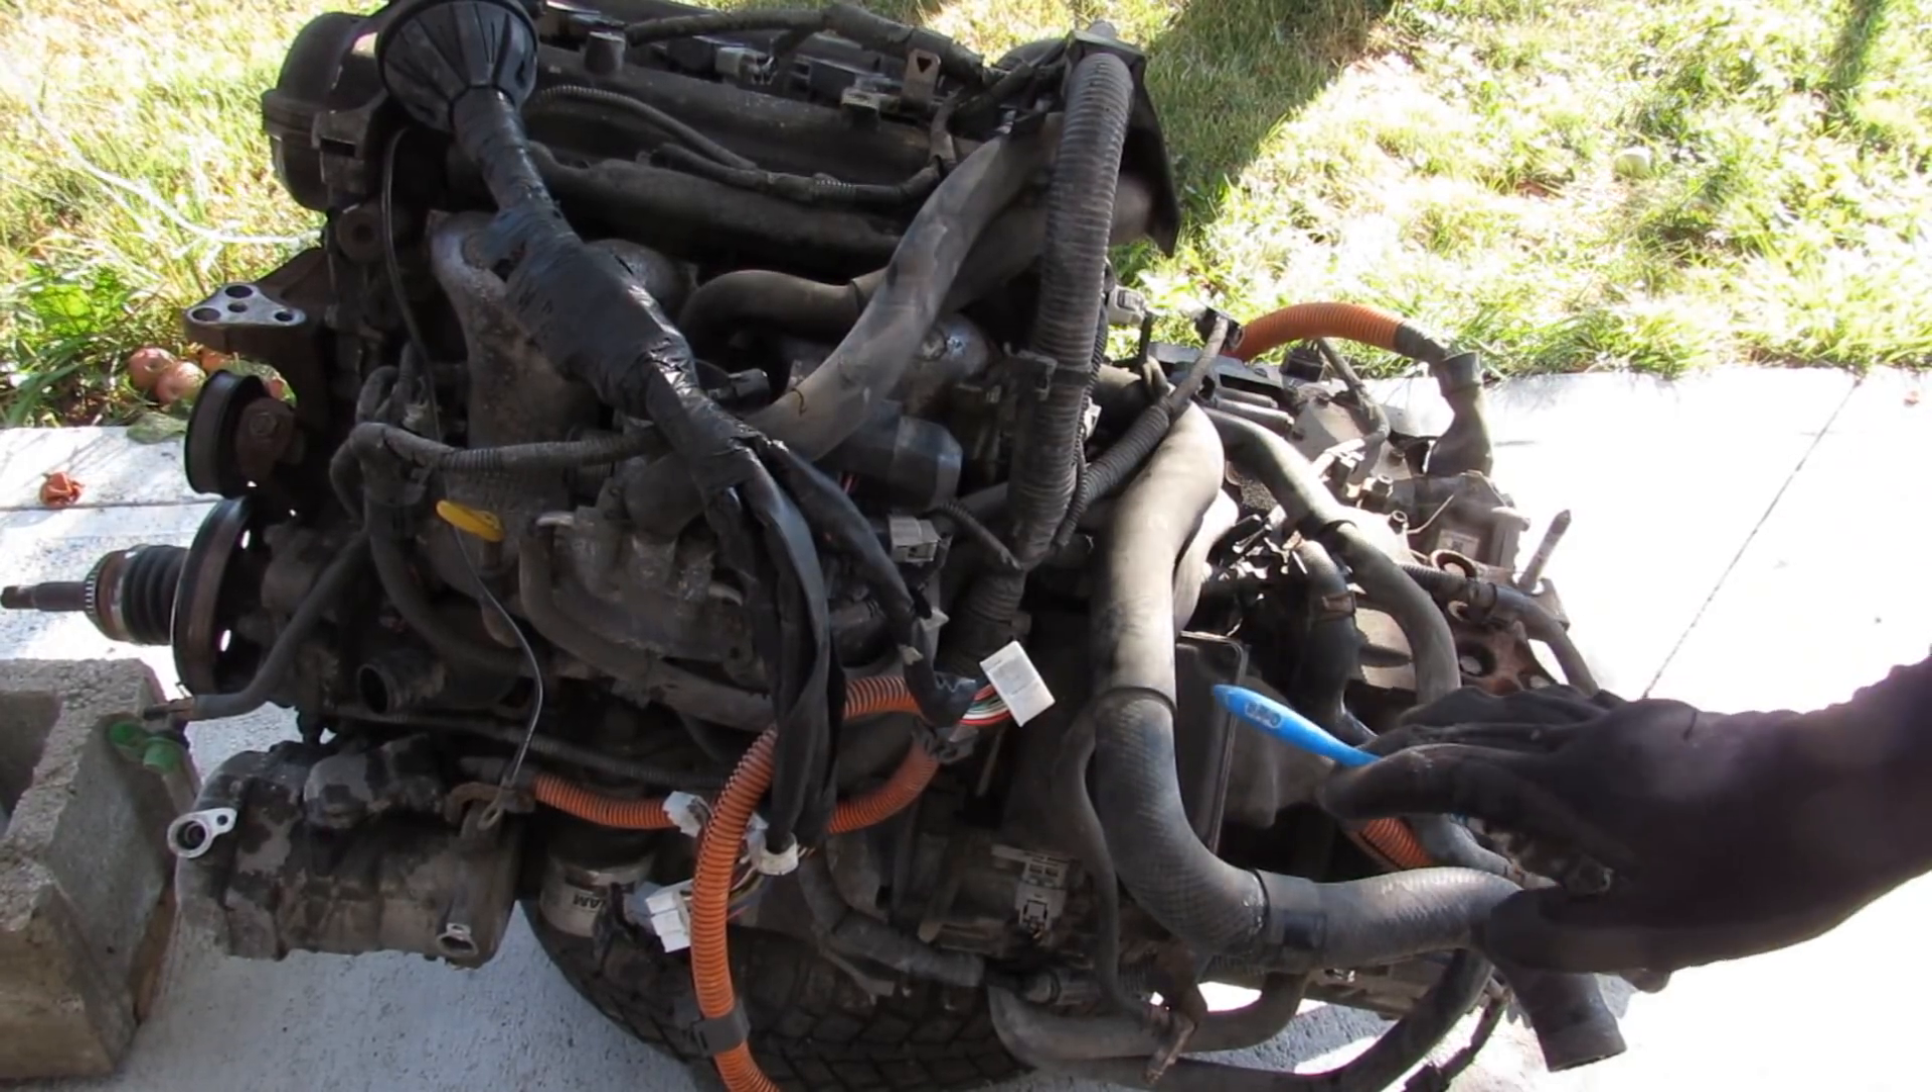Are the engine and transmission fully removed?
Yes.